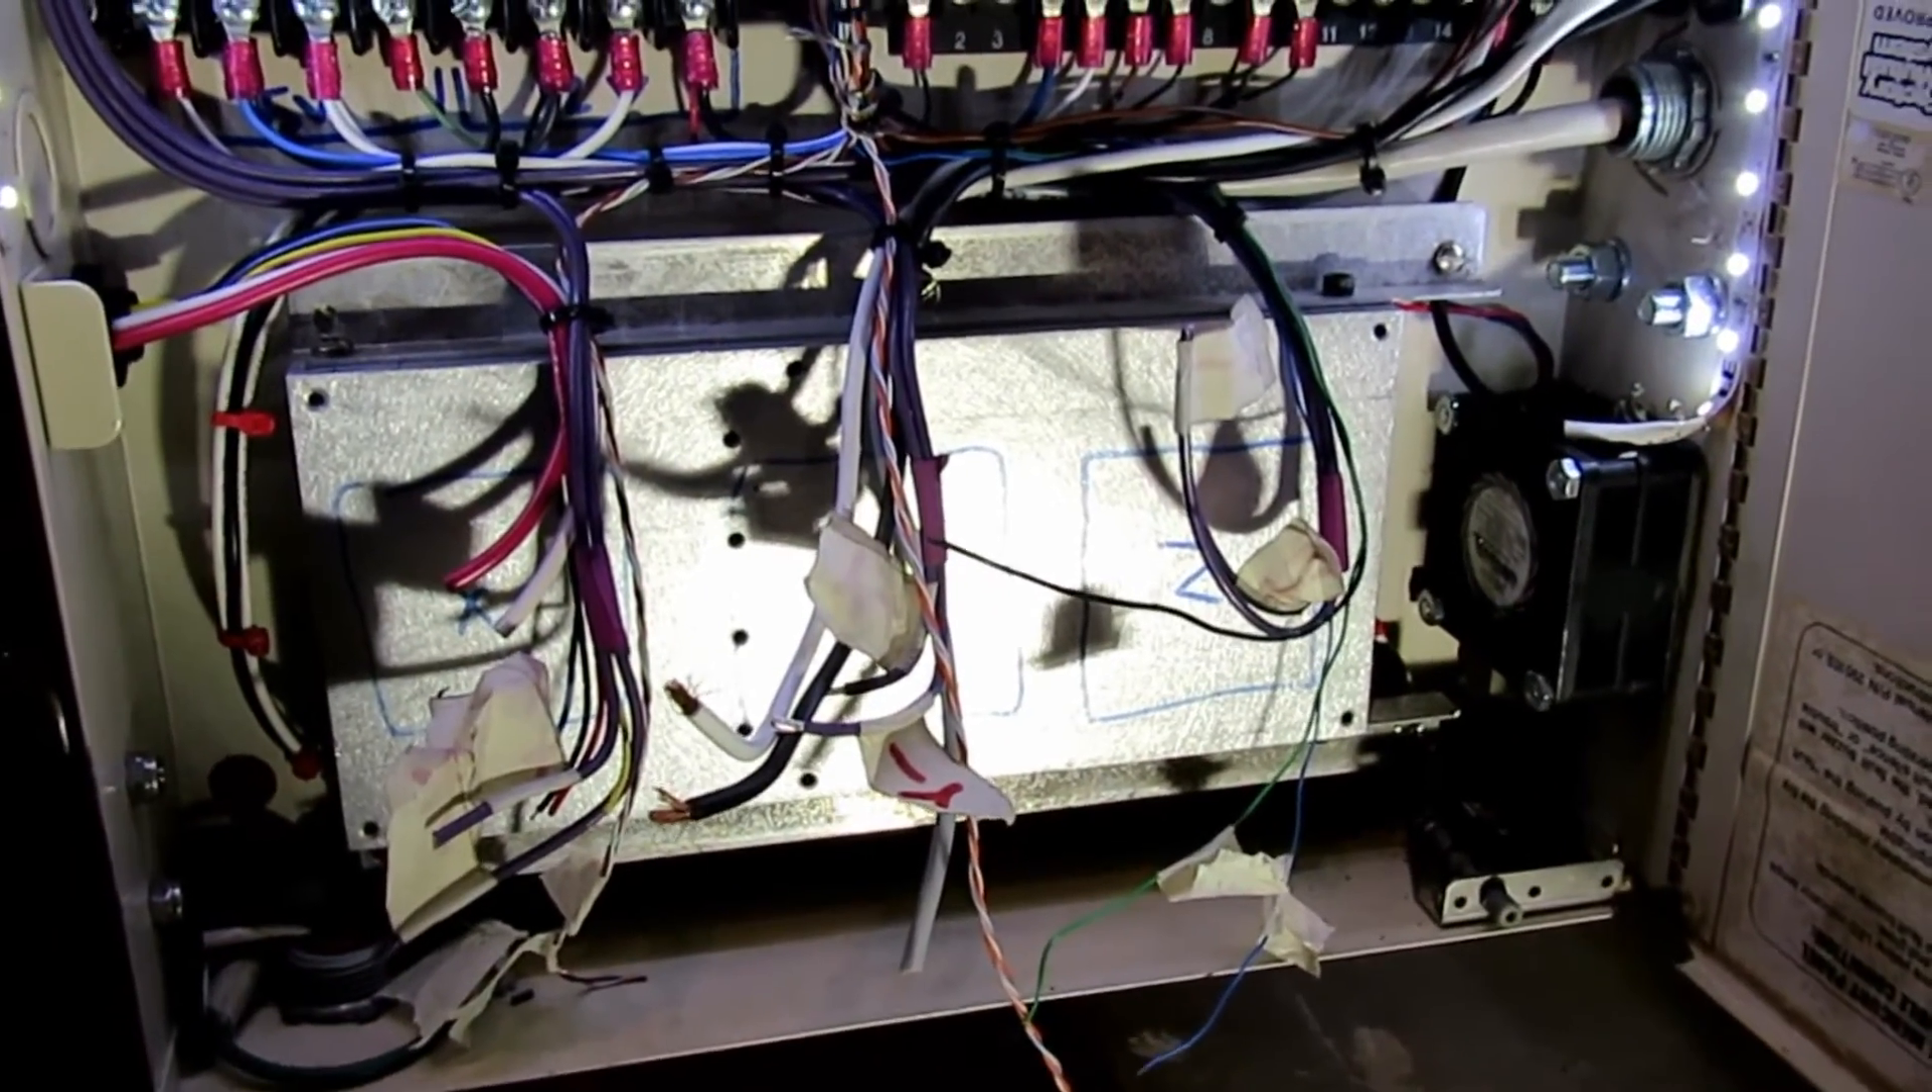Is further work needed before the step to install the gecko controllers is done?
Yes.